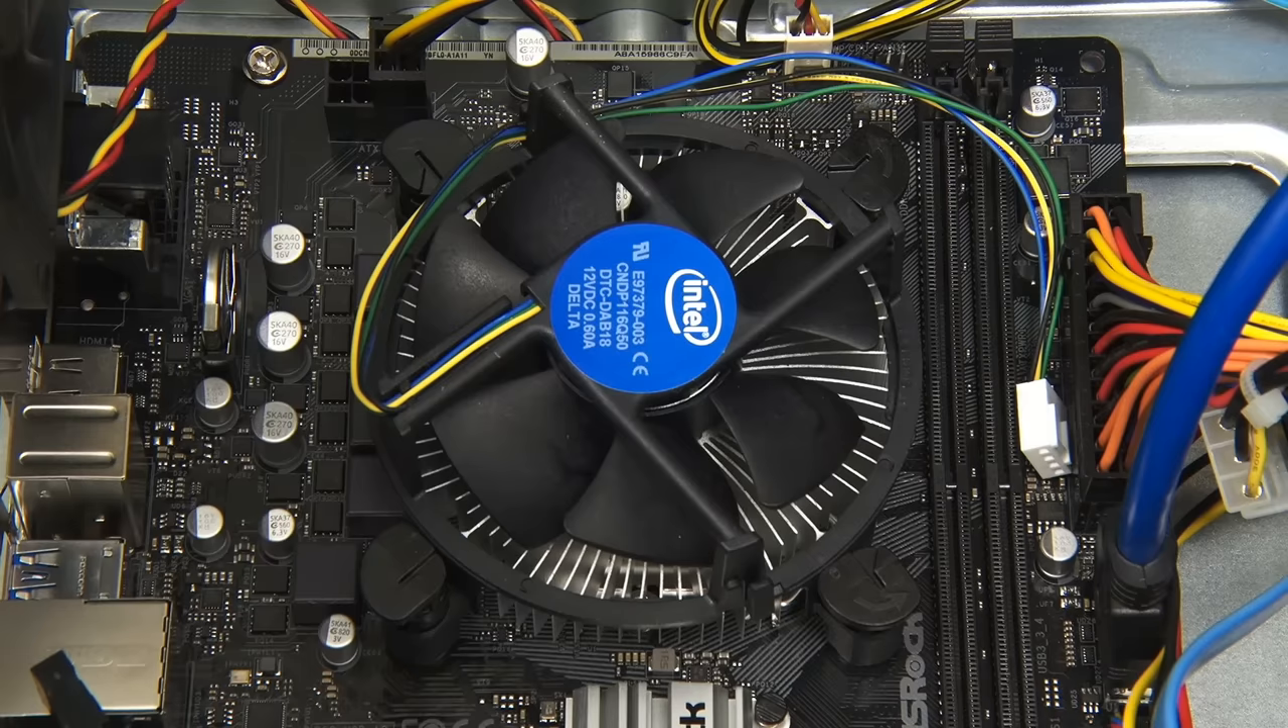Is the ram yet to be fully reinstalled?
Yes.